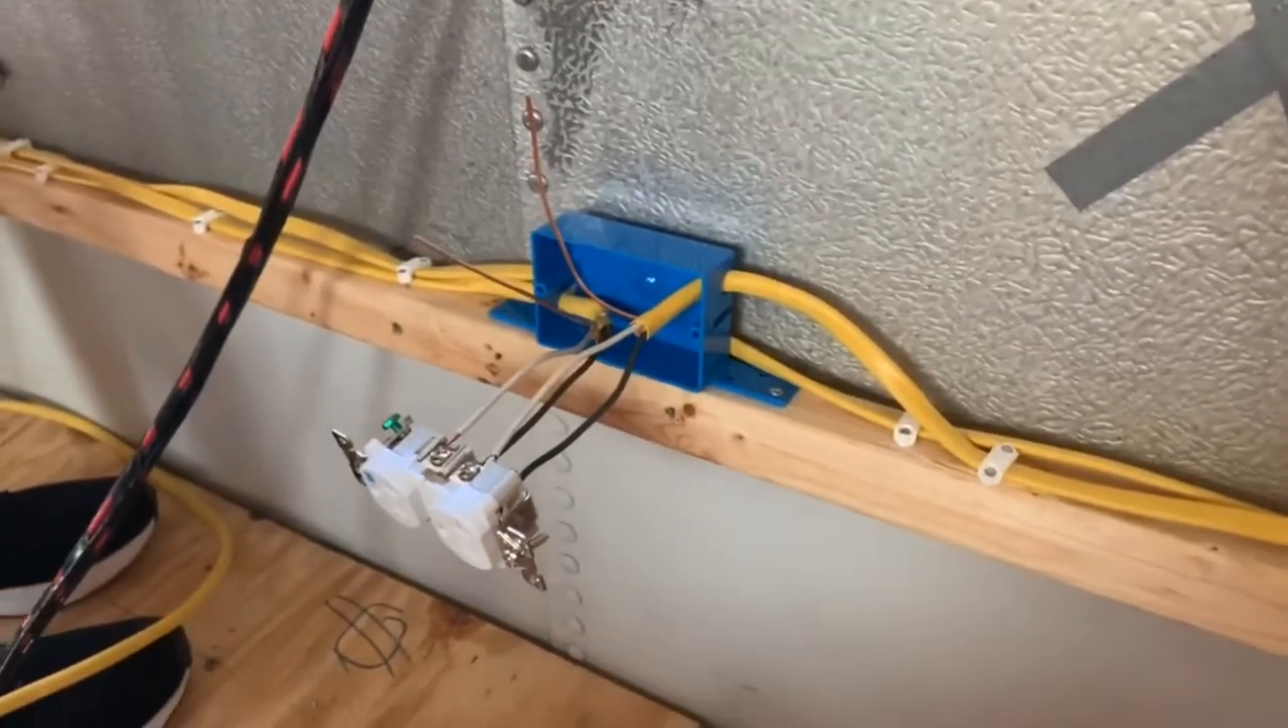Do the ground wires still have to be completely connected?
Yes.